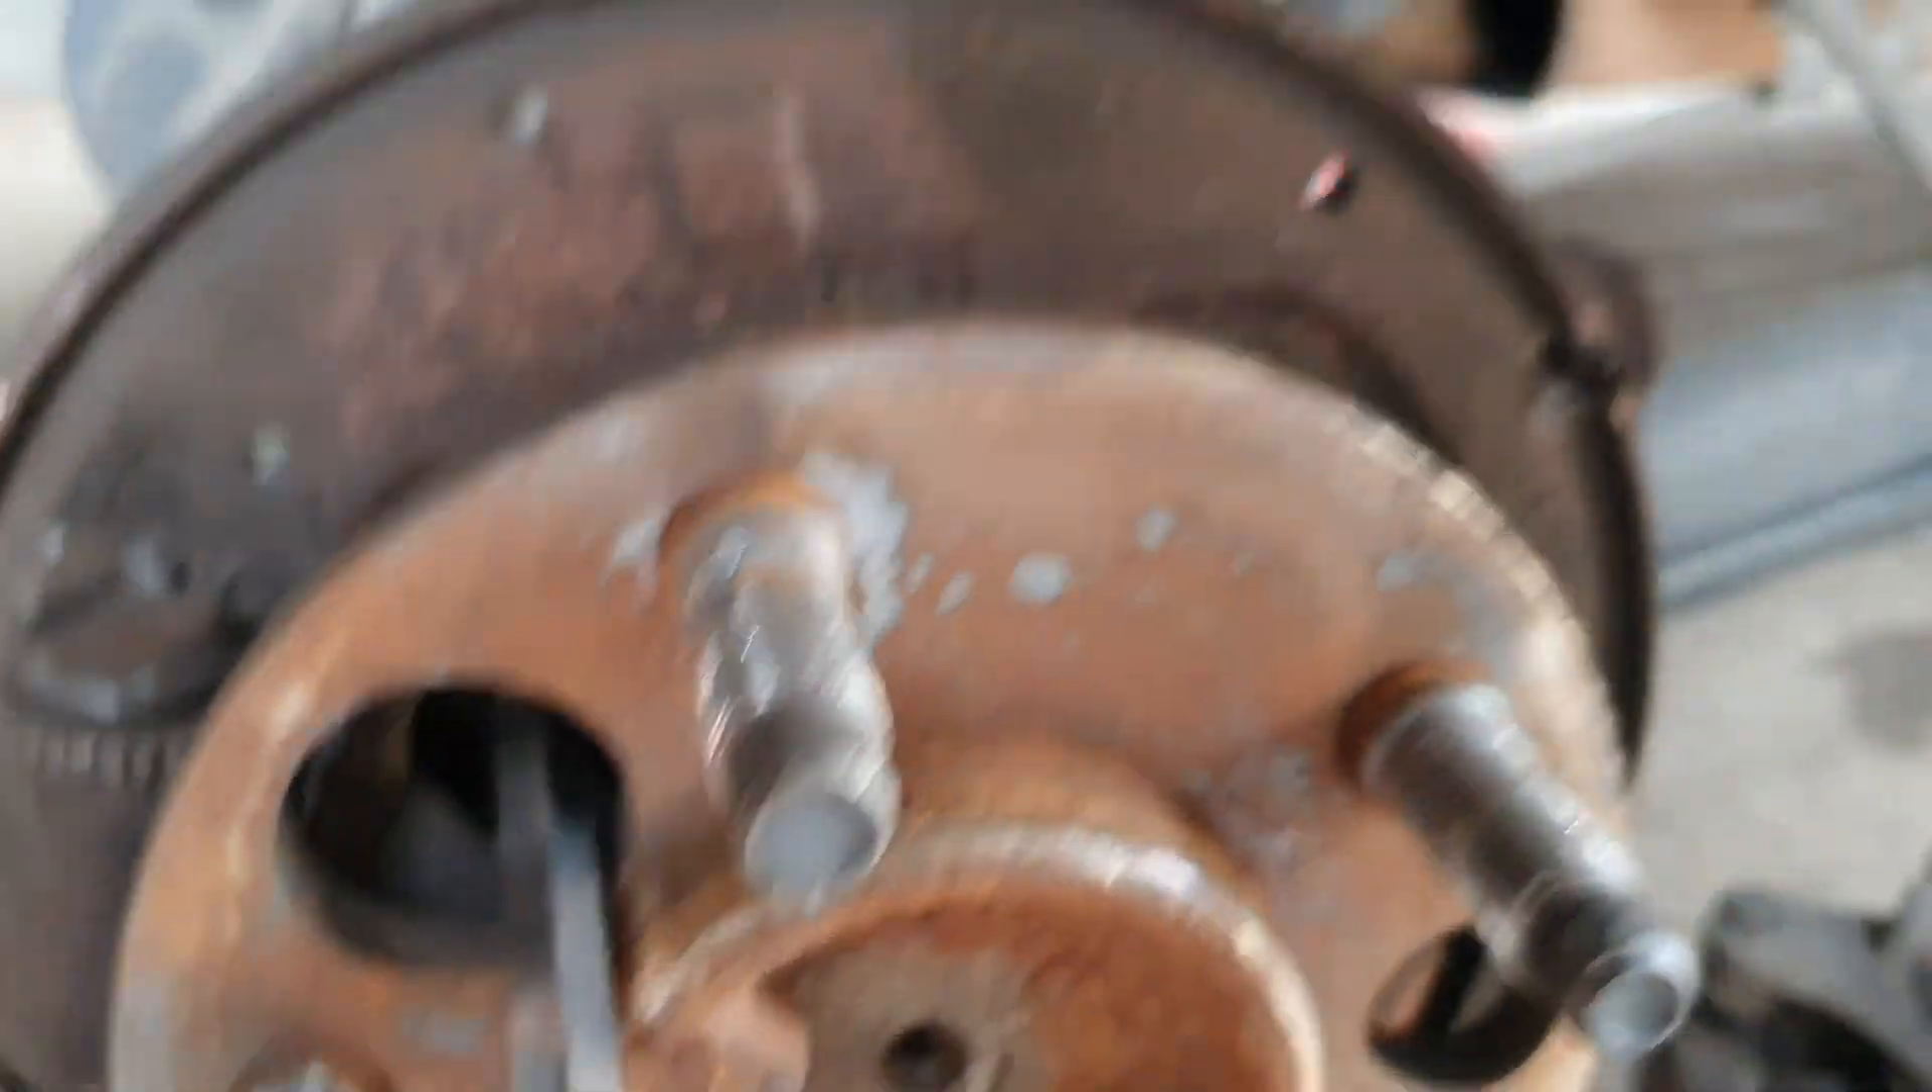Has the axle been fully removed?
No.